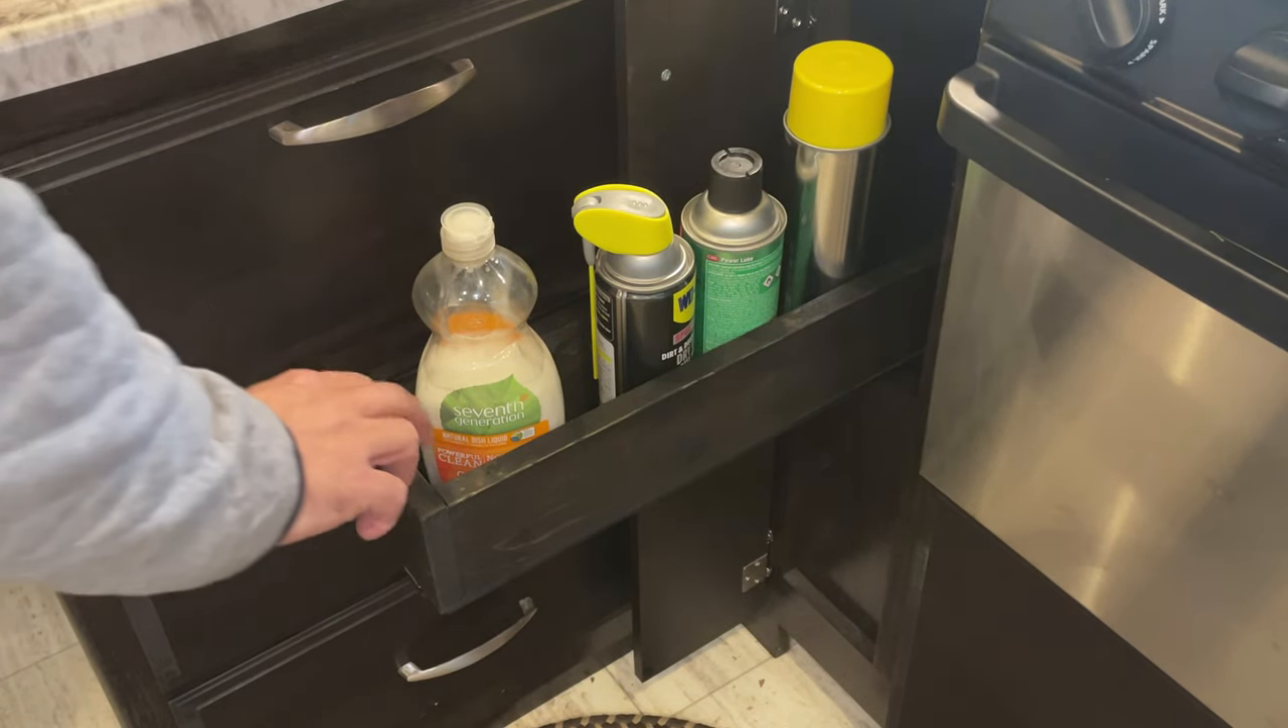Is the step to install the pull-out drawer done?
Yes.